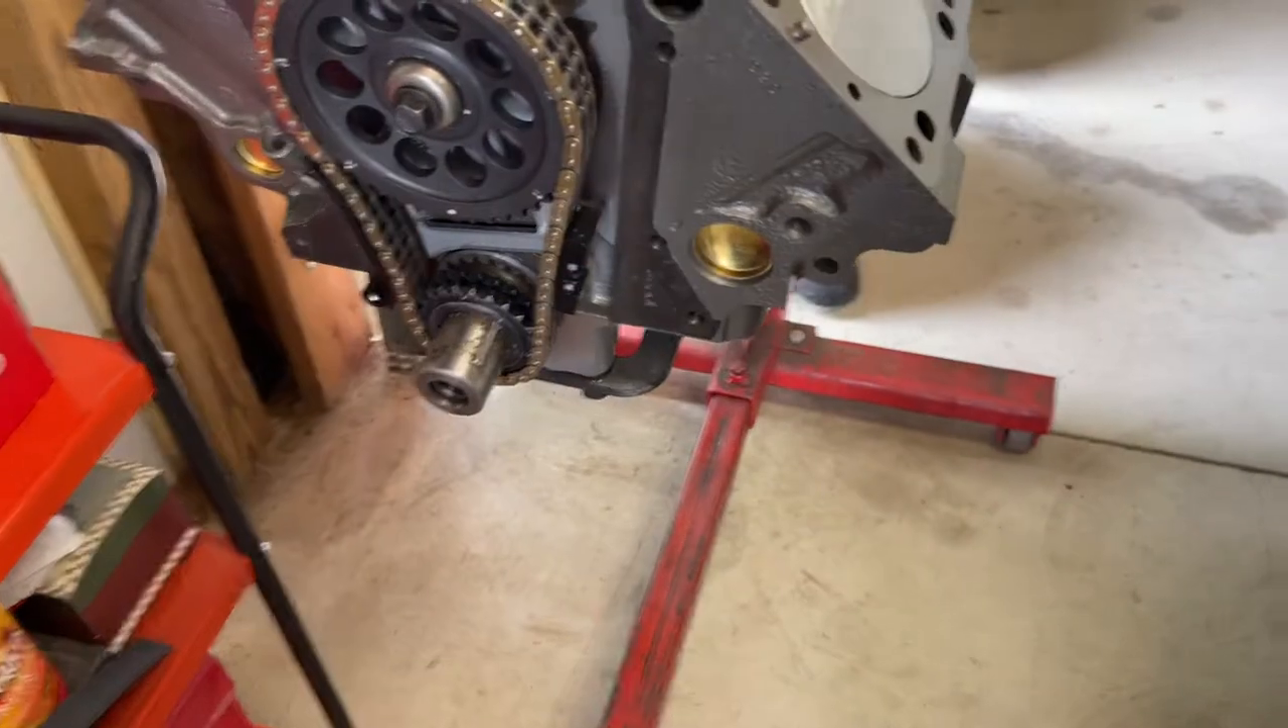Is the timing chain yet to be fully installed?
No.